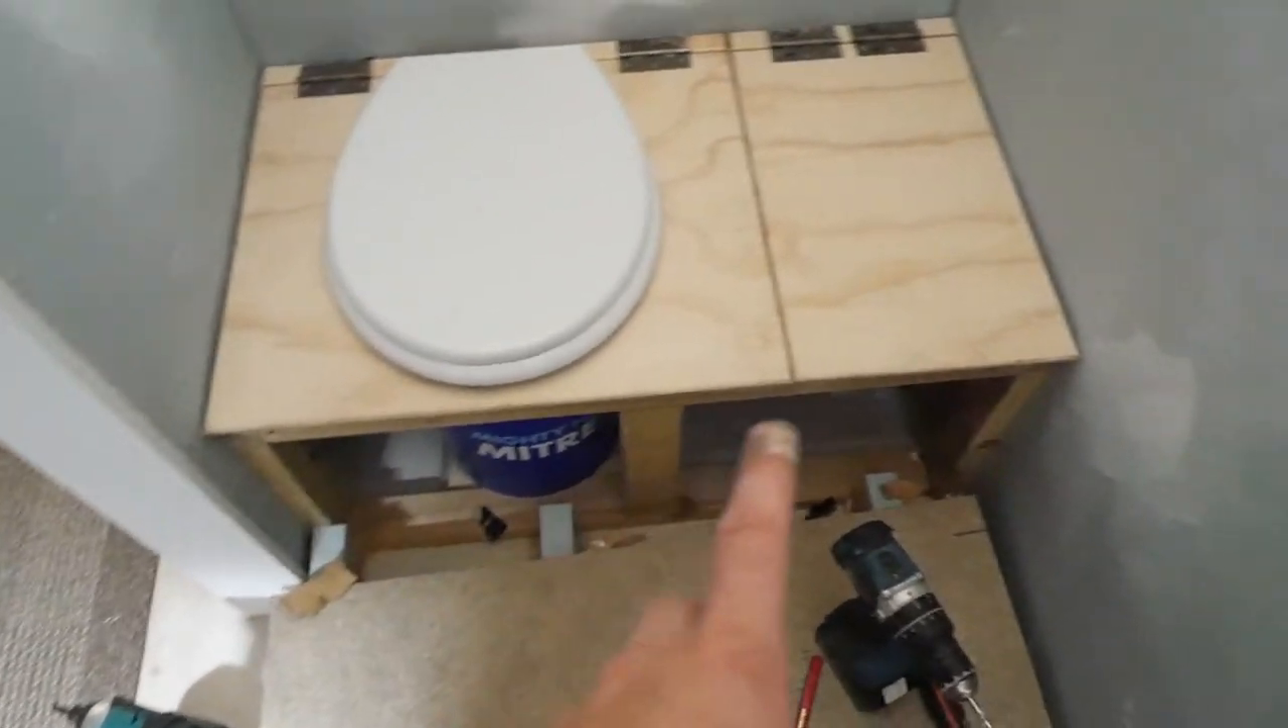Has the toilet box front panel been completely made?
No.